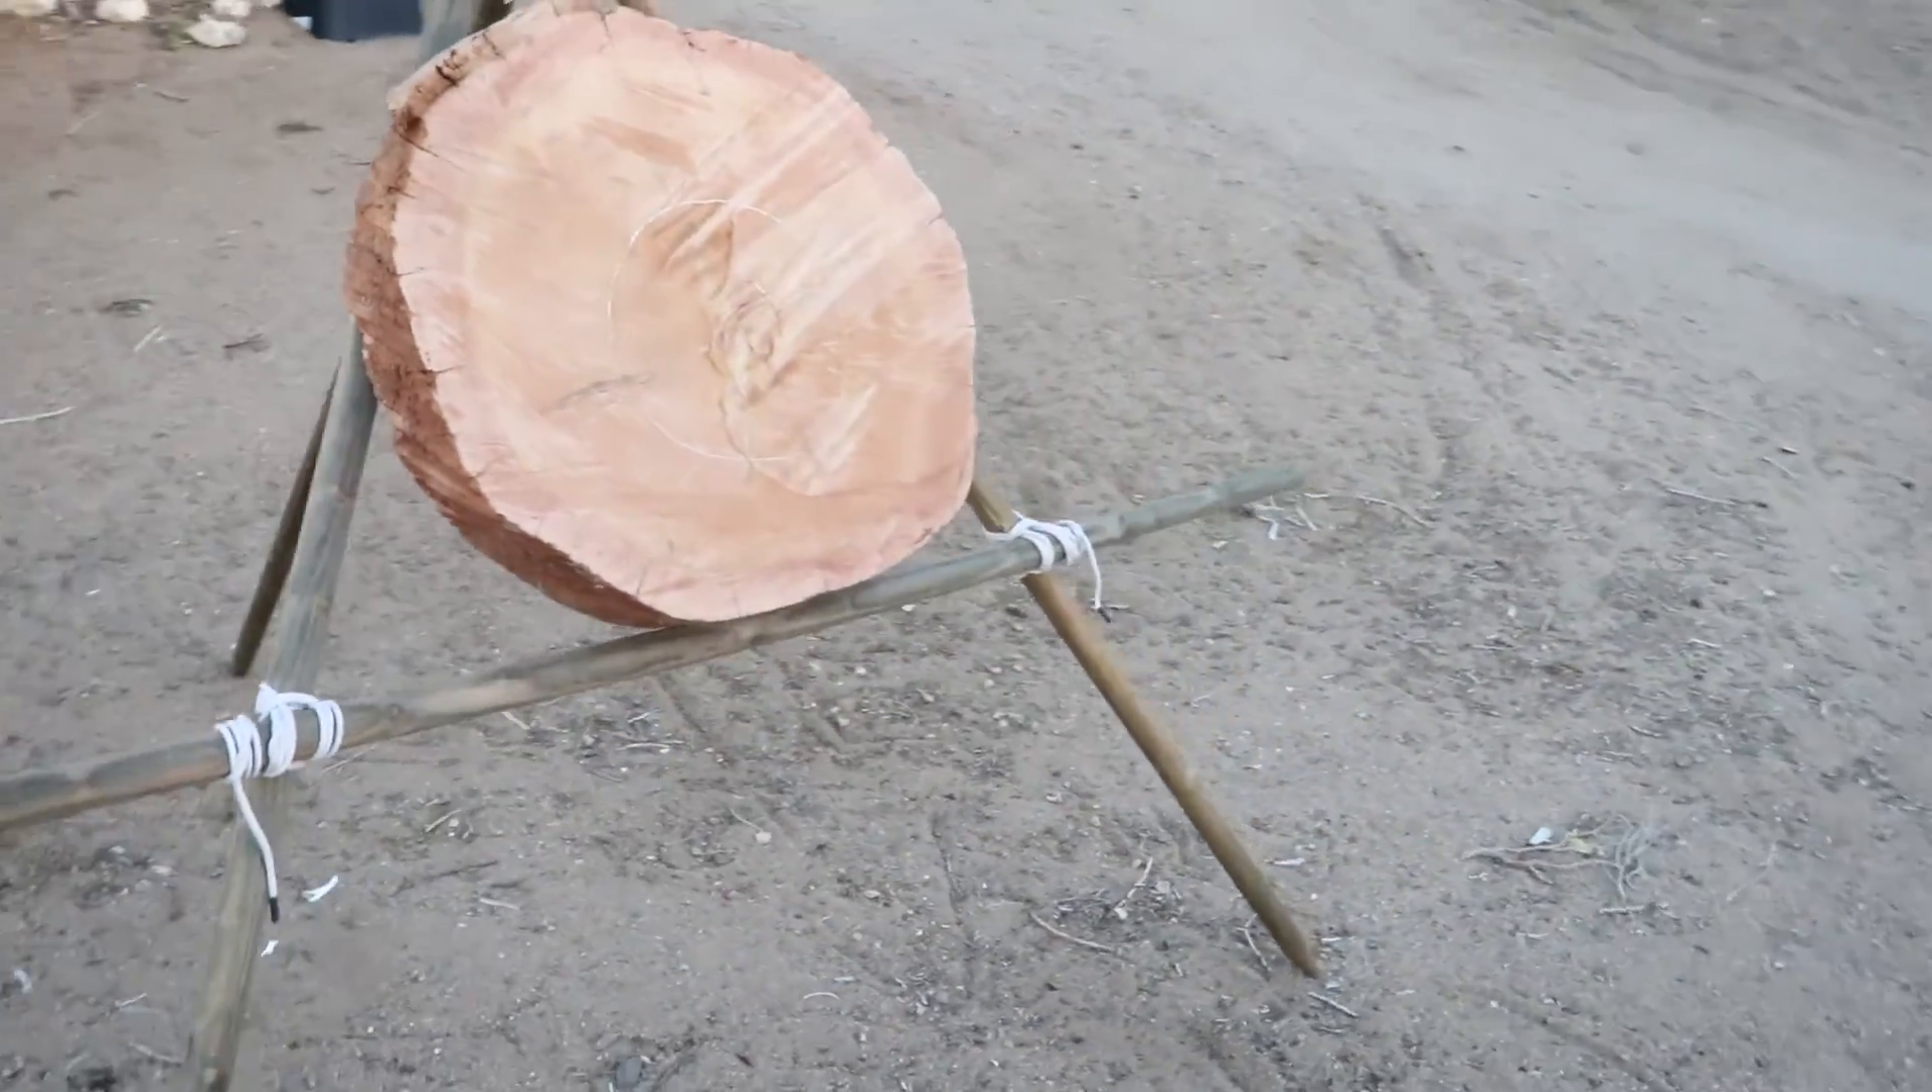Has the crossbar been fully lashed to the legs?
Yes.